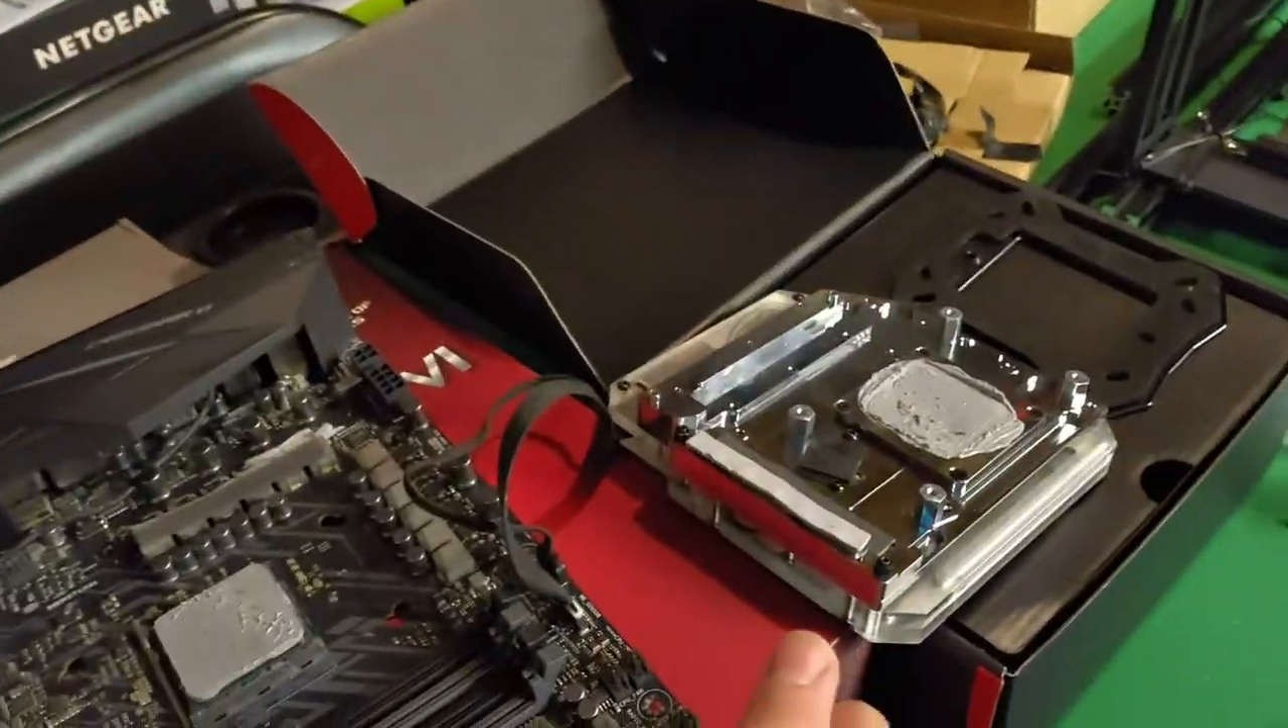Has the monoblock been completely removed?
Yes.